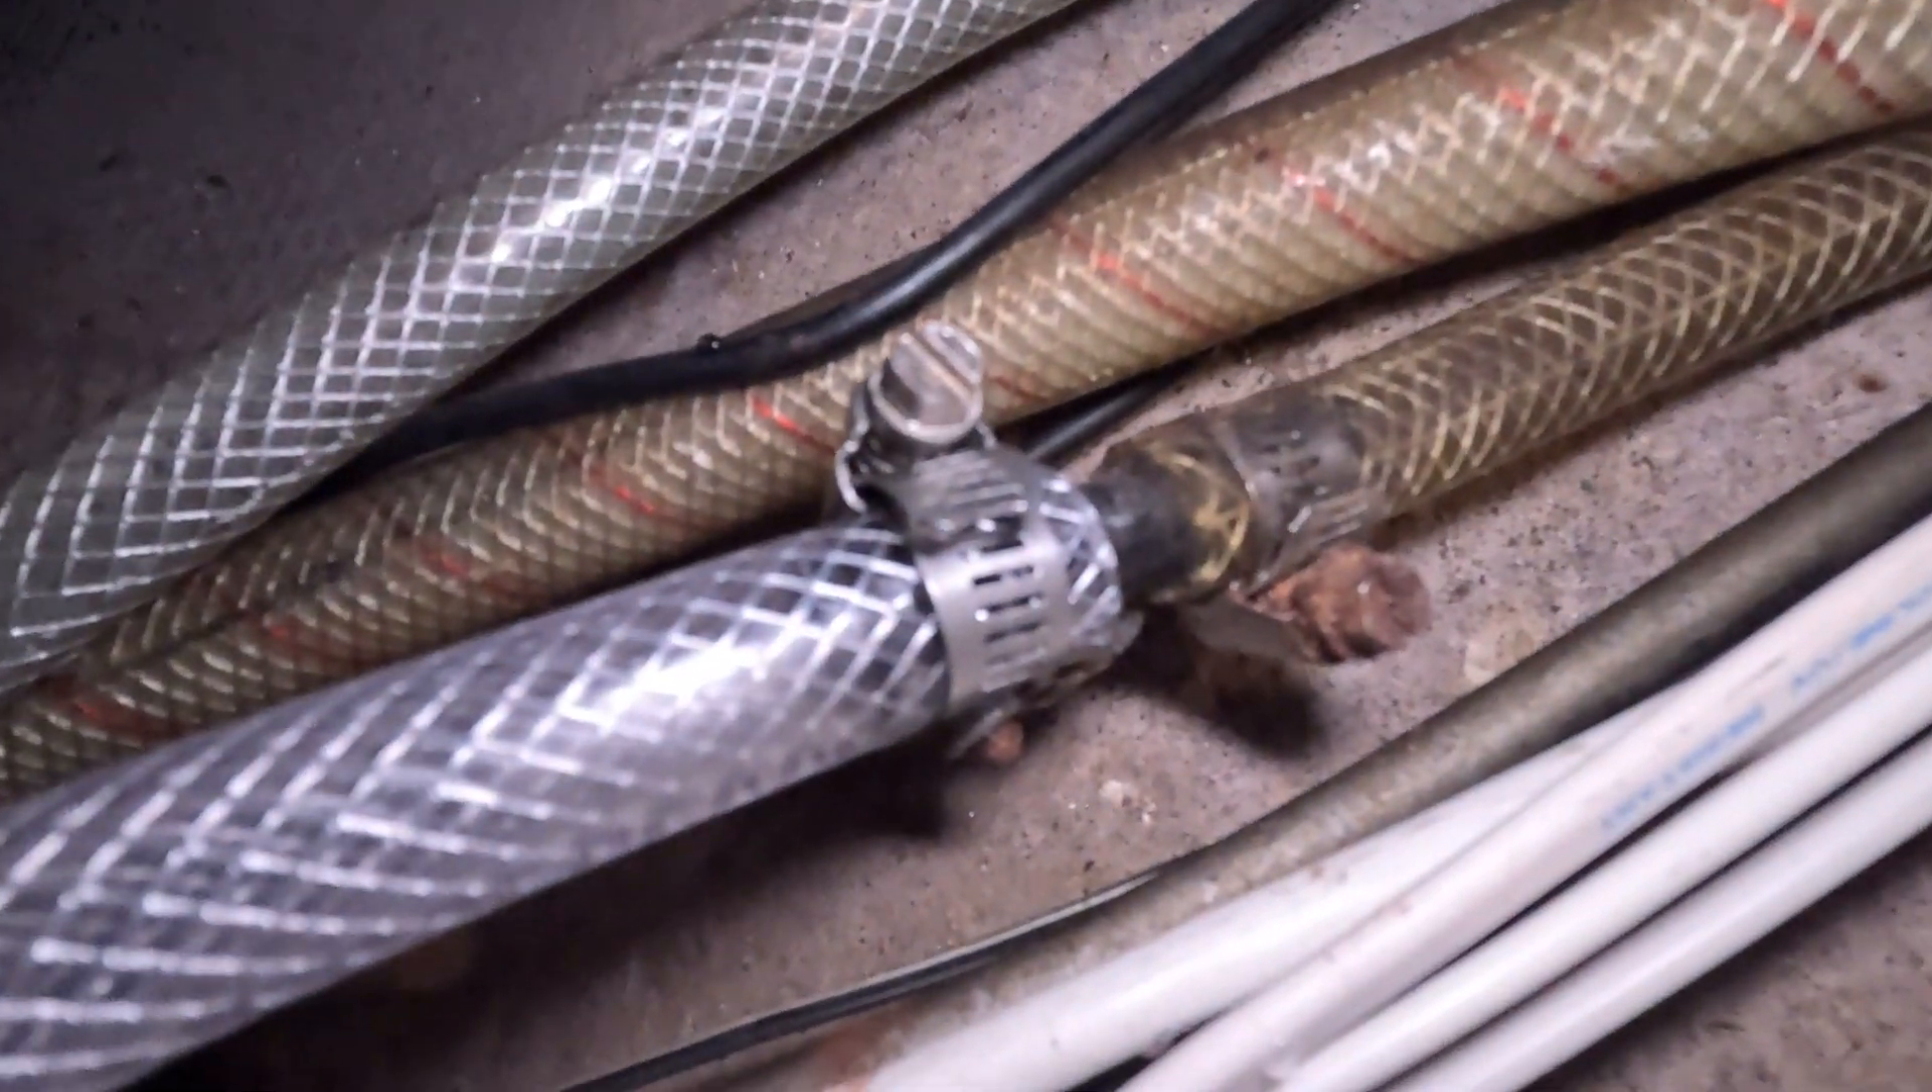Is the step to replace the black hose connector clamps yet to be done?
Yes.